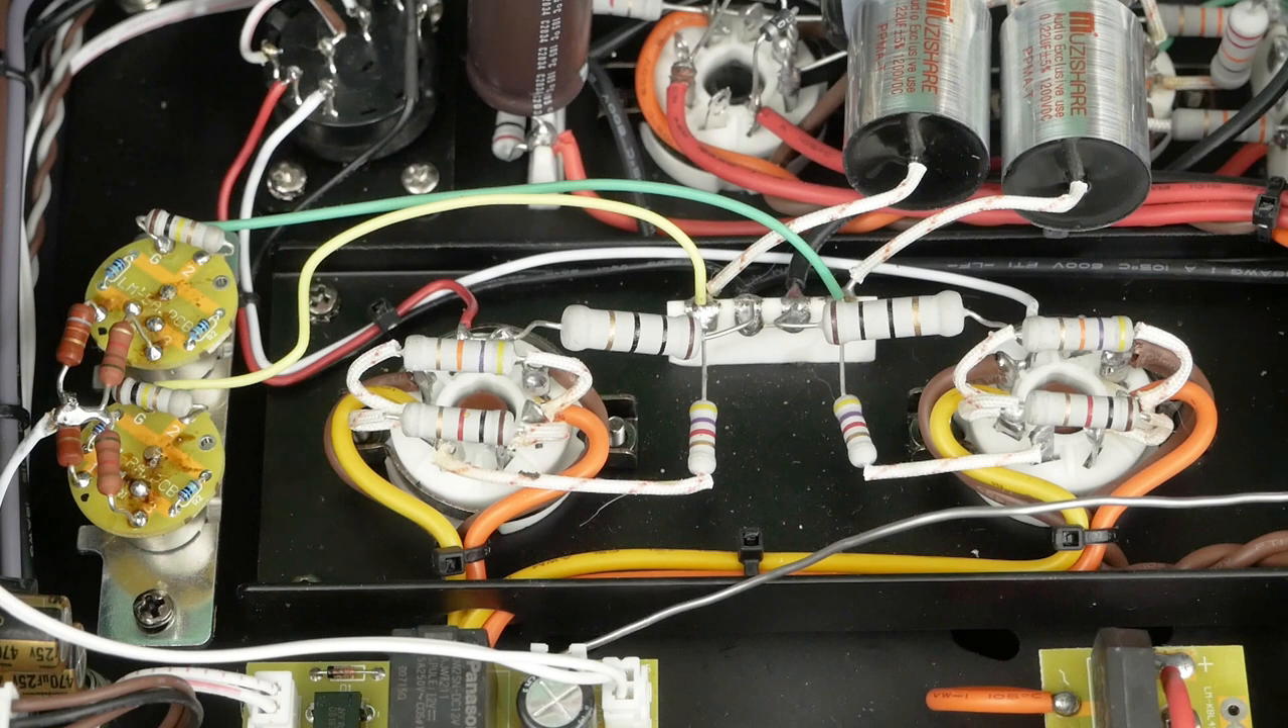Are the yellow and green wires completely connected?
Yes.